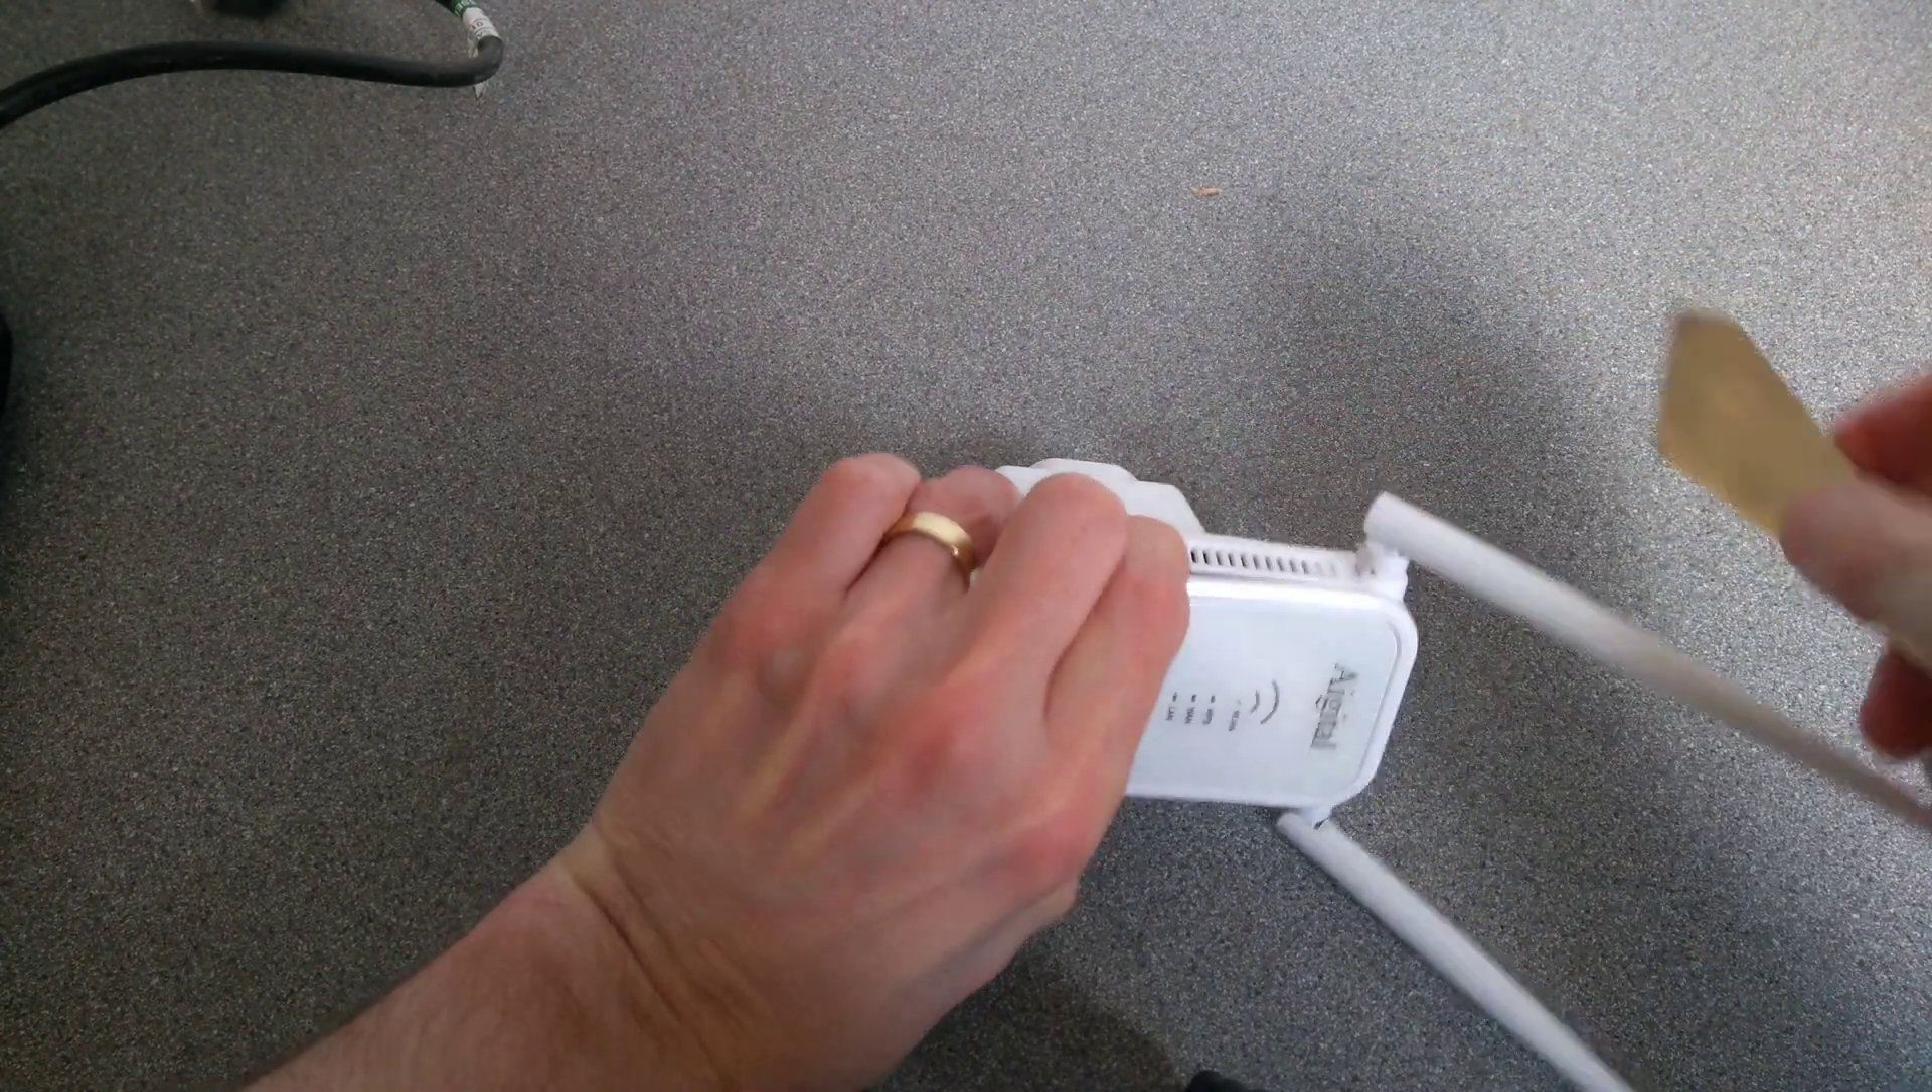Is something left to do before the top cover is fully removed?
Yes.